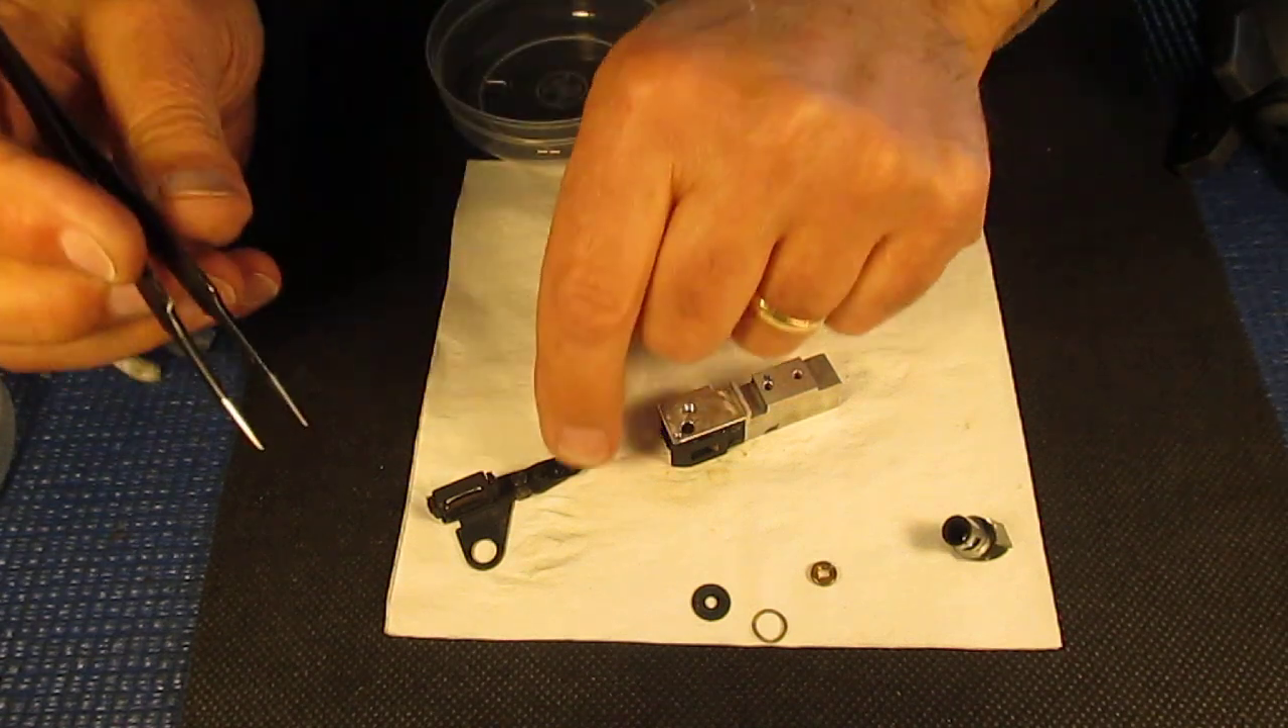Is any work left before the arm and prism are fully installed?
Yes.